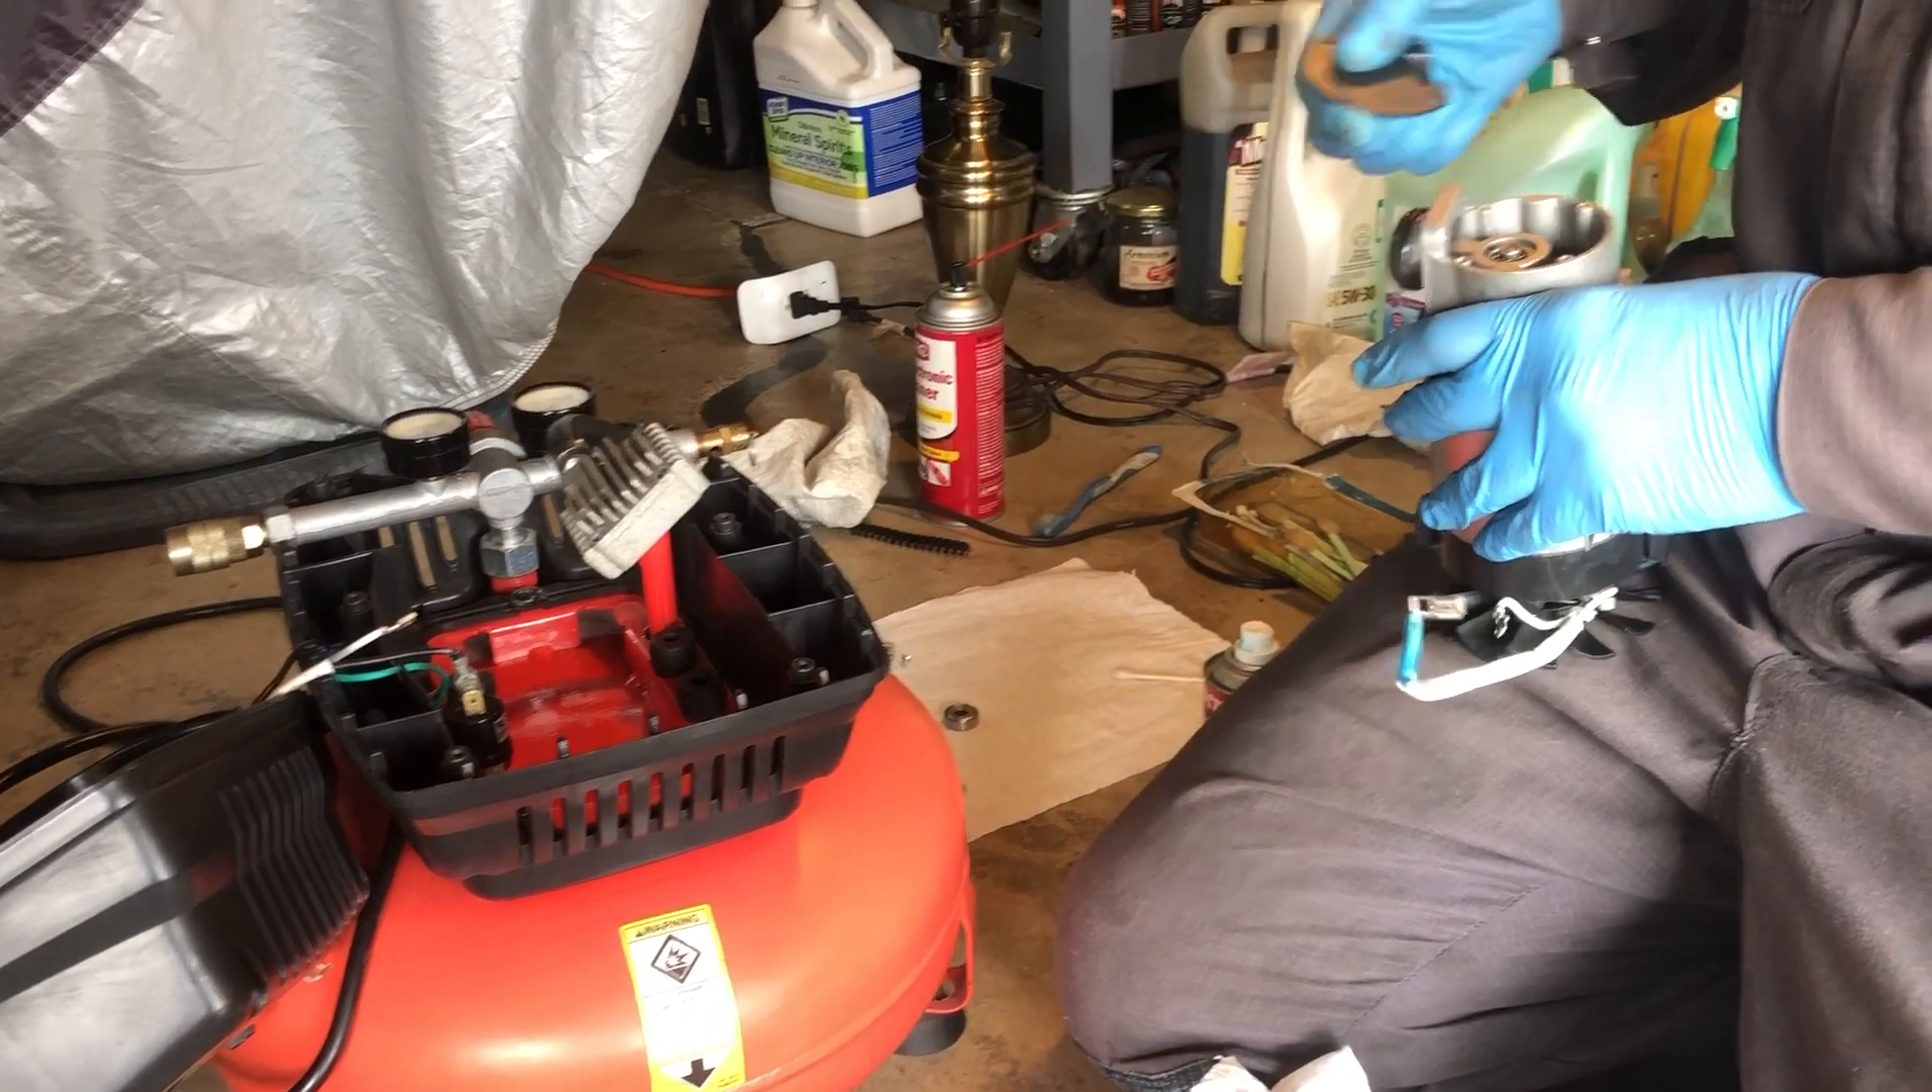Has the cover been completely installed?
No.